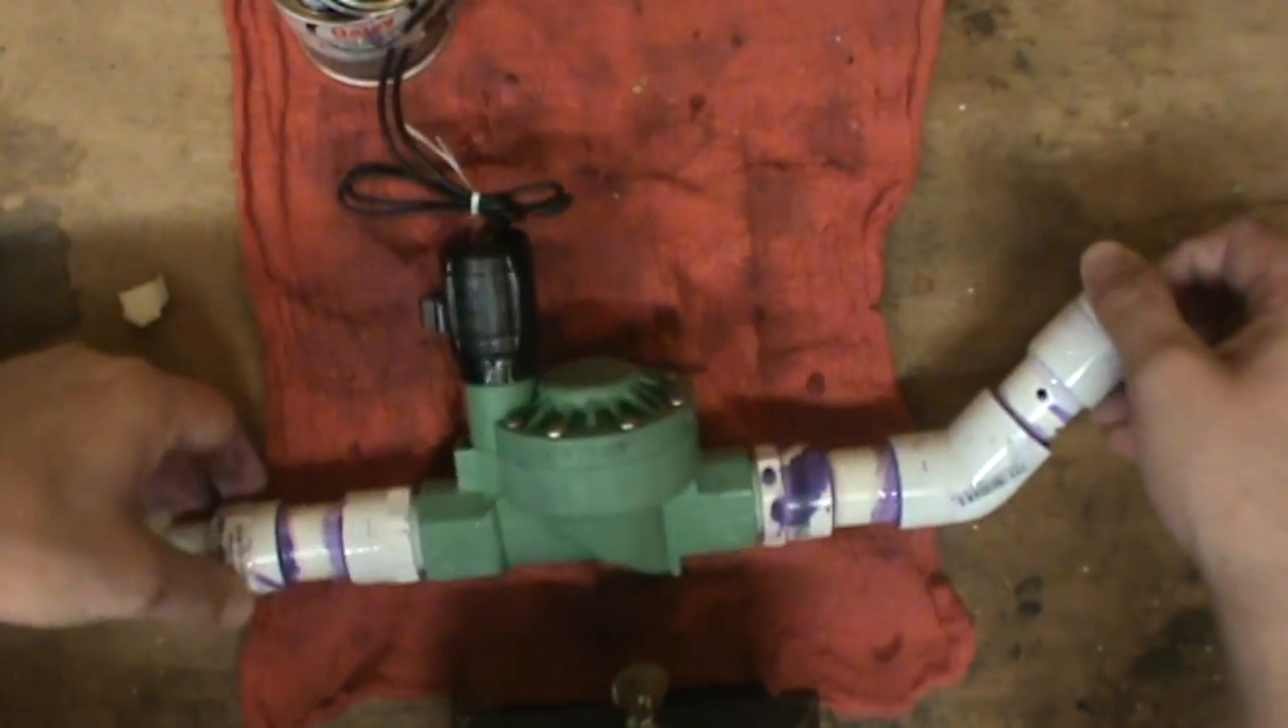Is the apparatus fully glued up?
Yes.